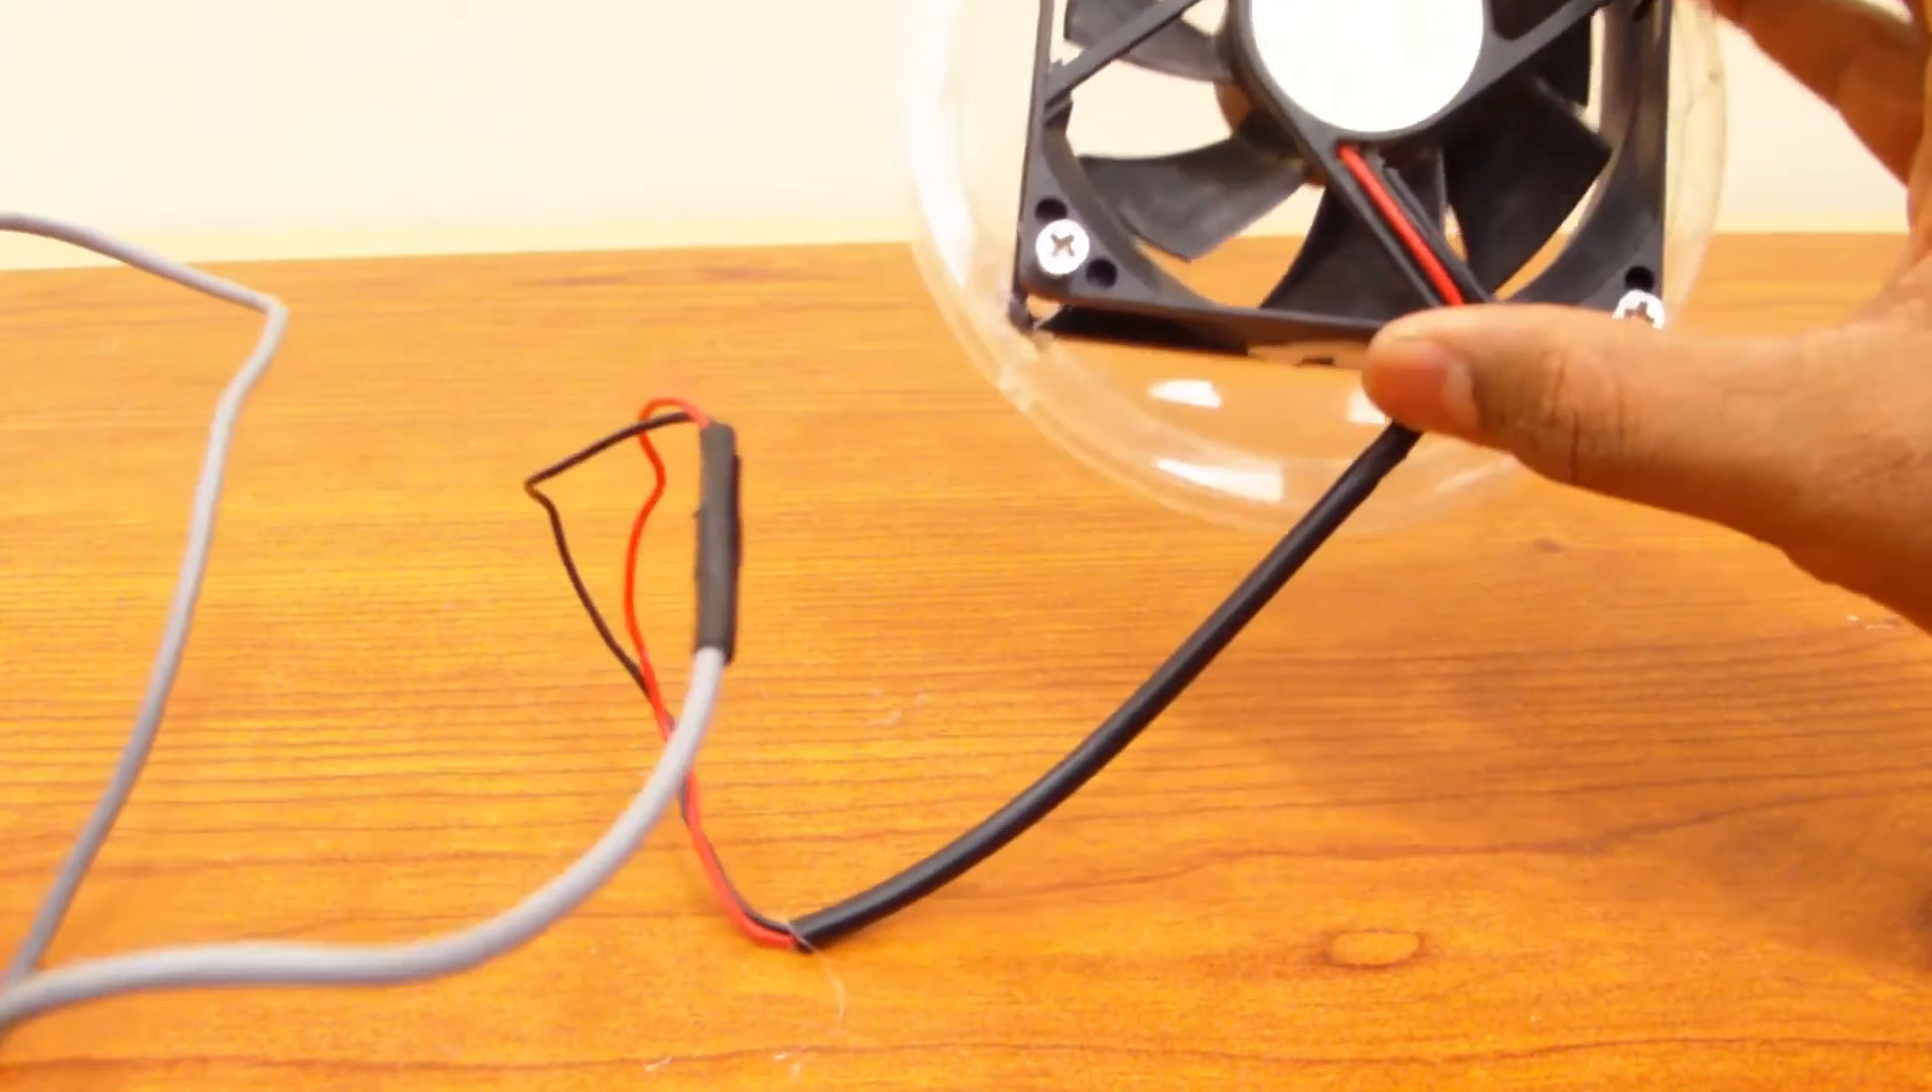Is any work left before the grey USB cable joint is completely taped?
No.